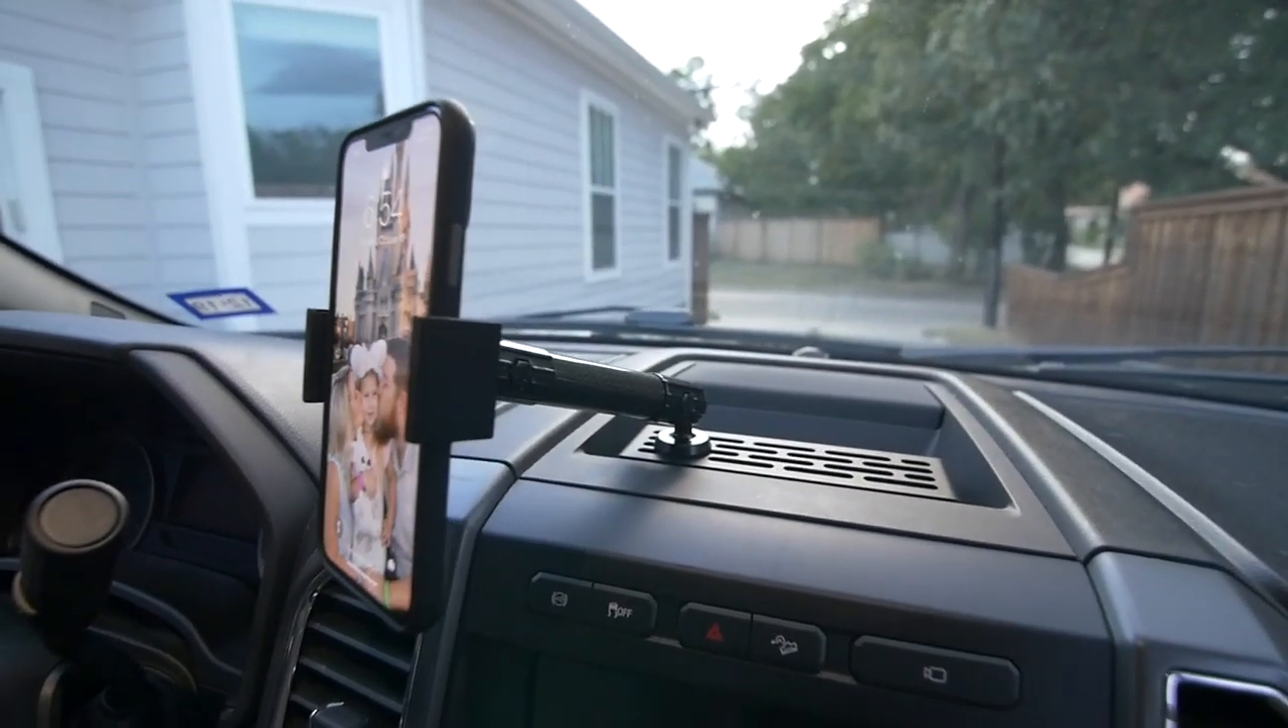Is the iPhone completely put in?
Yes.